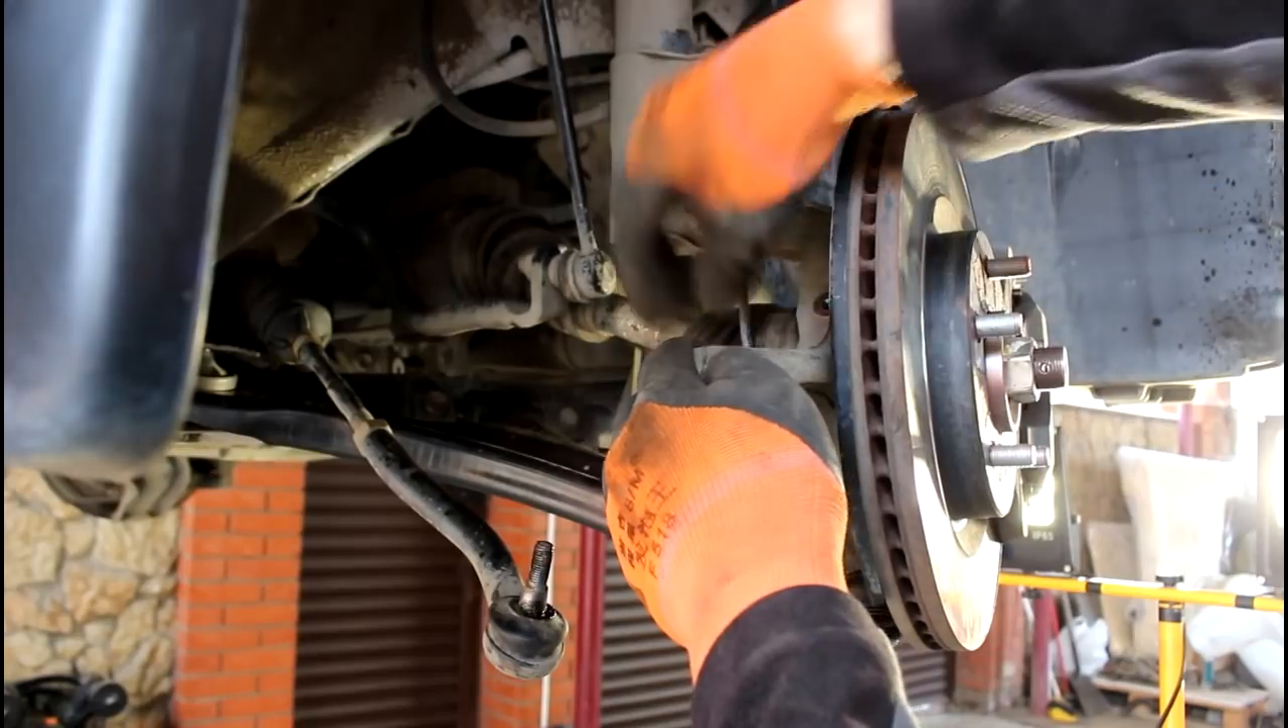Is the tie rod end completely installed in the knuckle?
No.